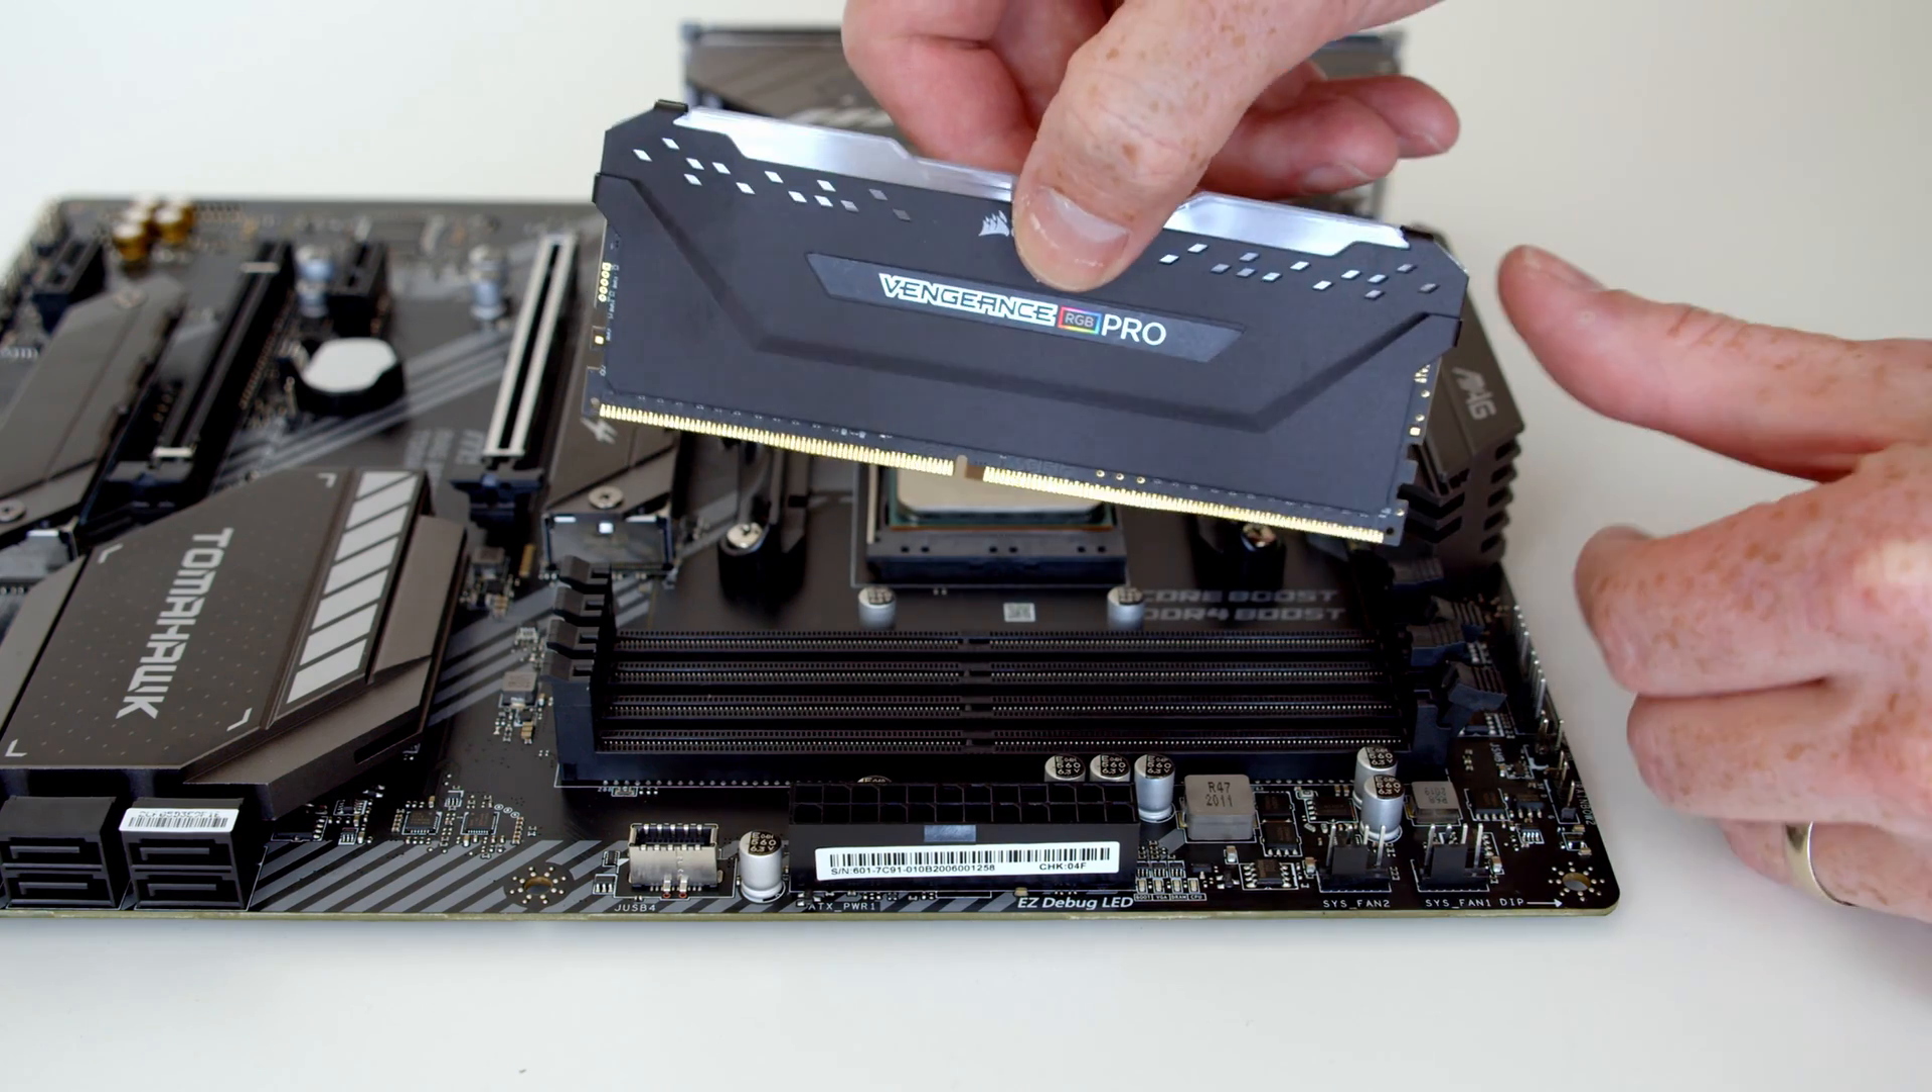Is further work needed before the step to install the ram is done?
Yes.